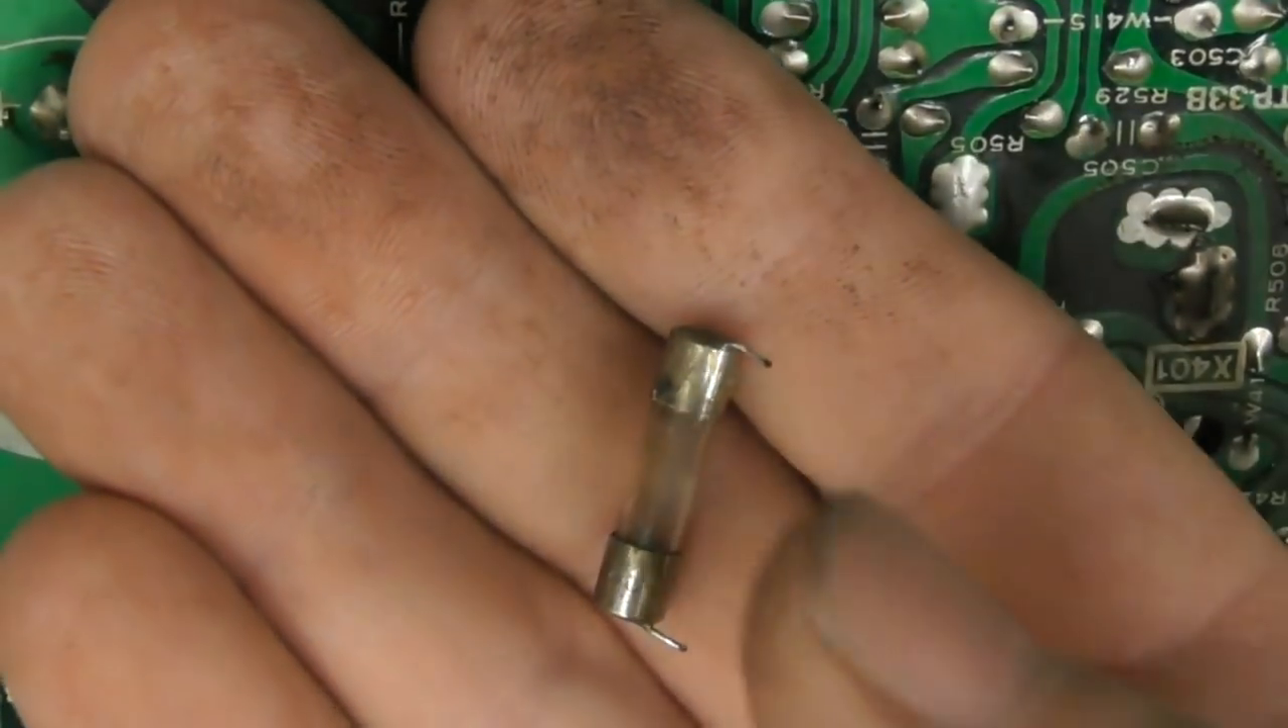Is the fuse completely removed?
Yes.